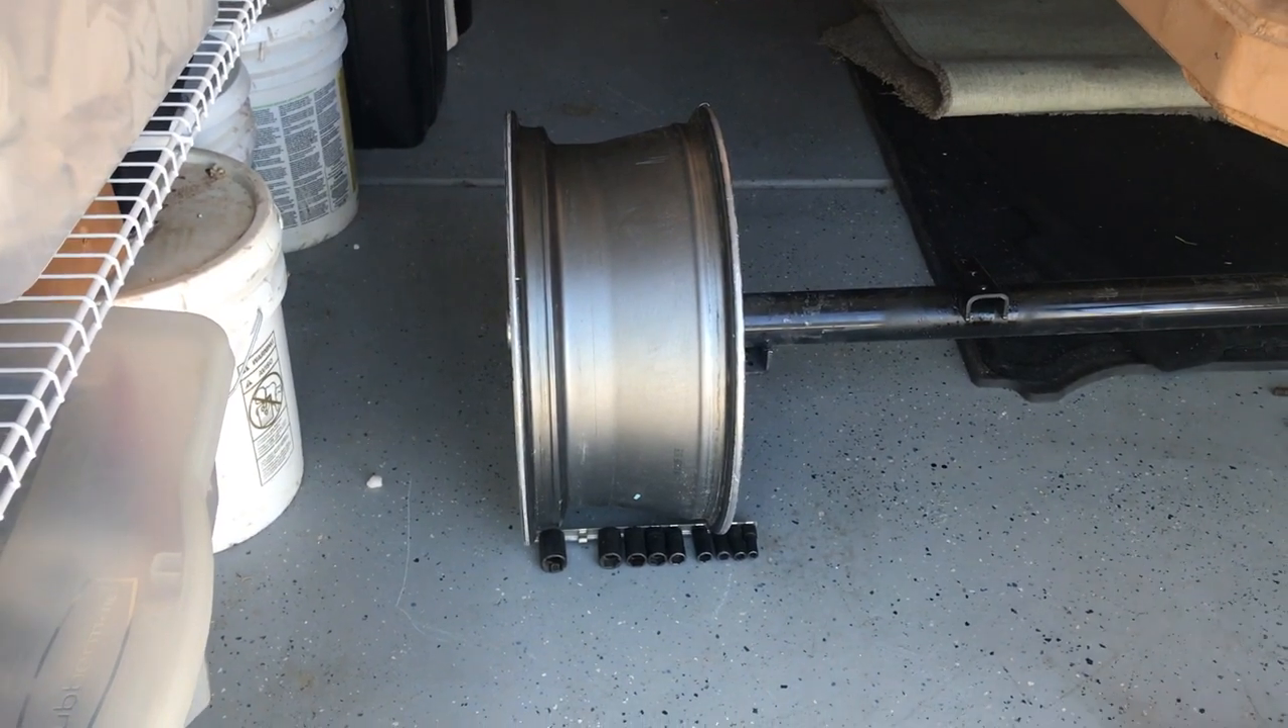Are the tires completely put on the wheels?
No.